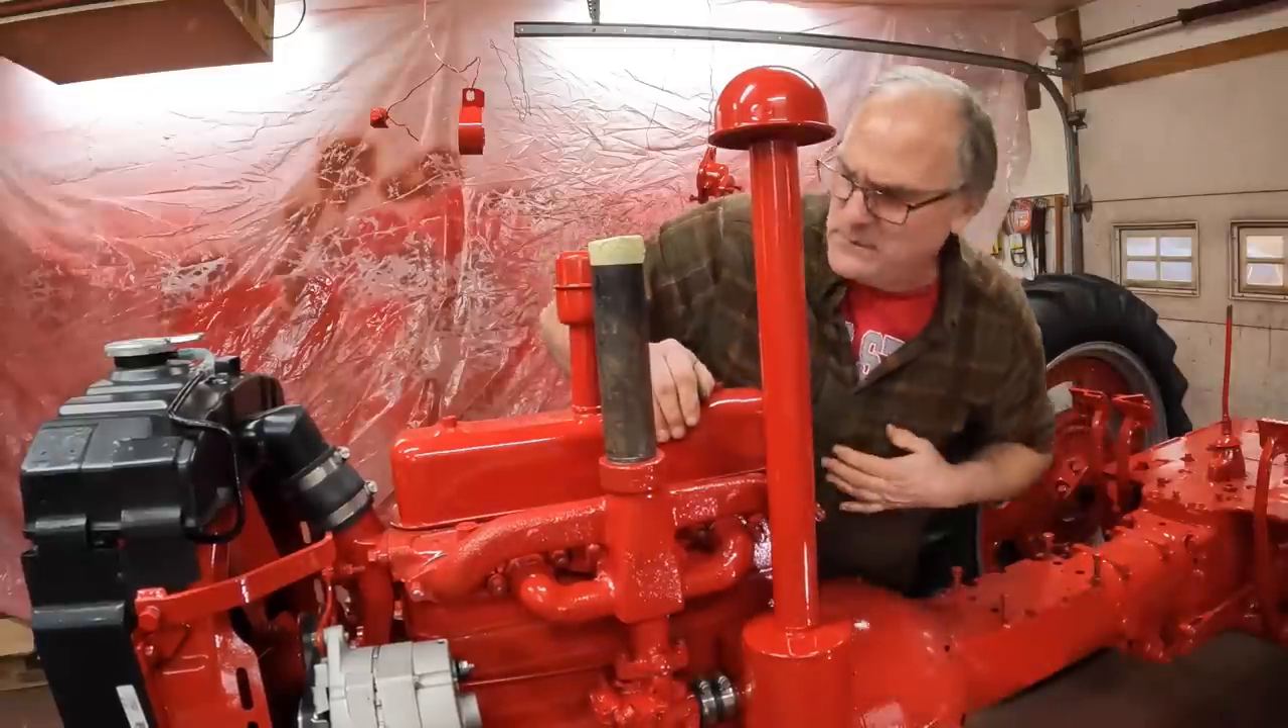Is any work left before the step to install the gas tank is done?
Yes.